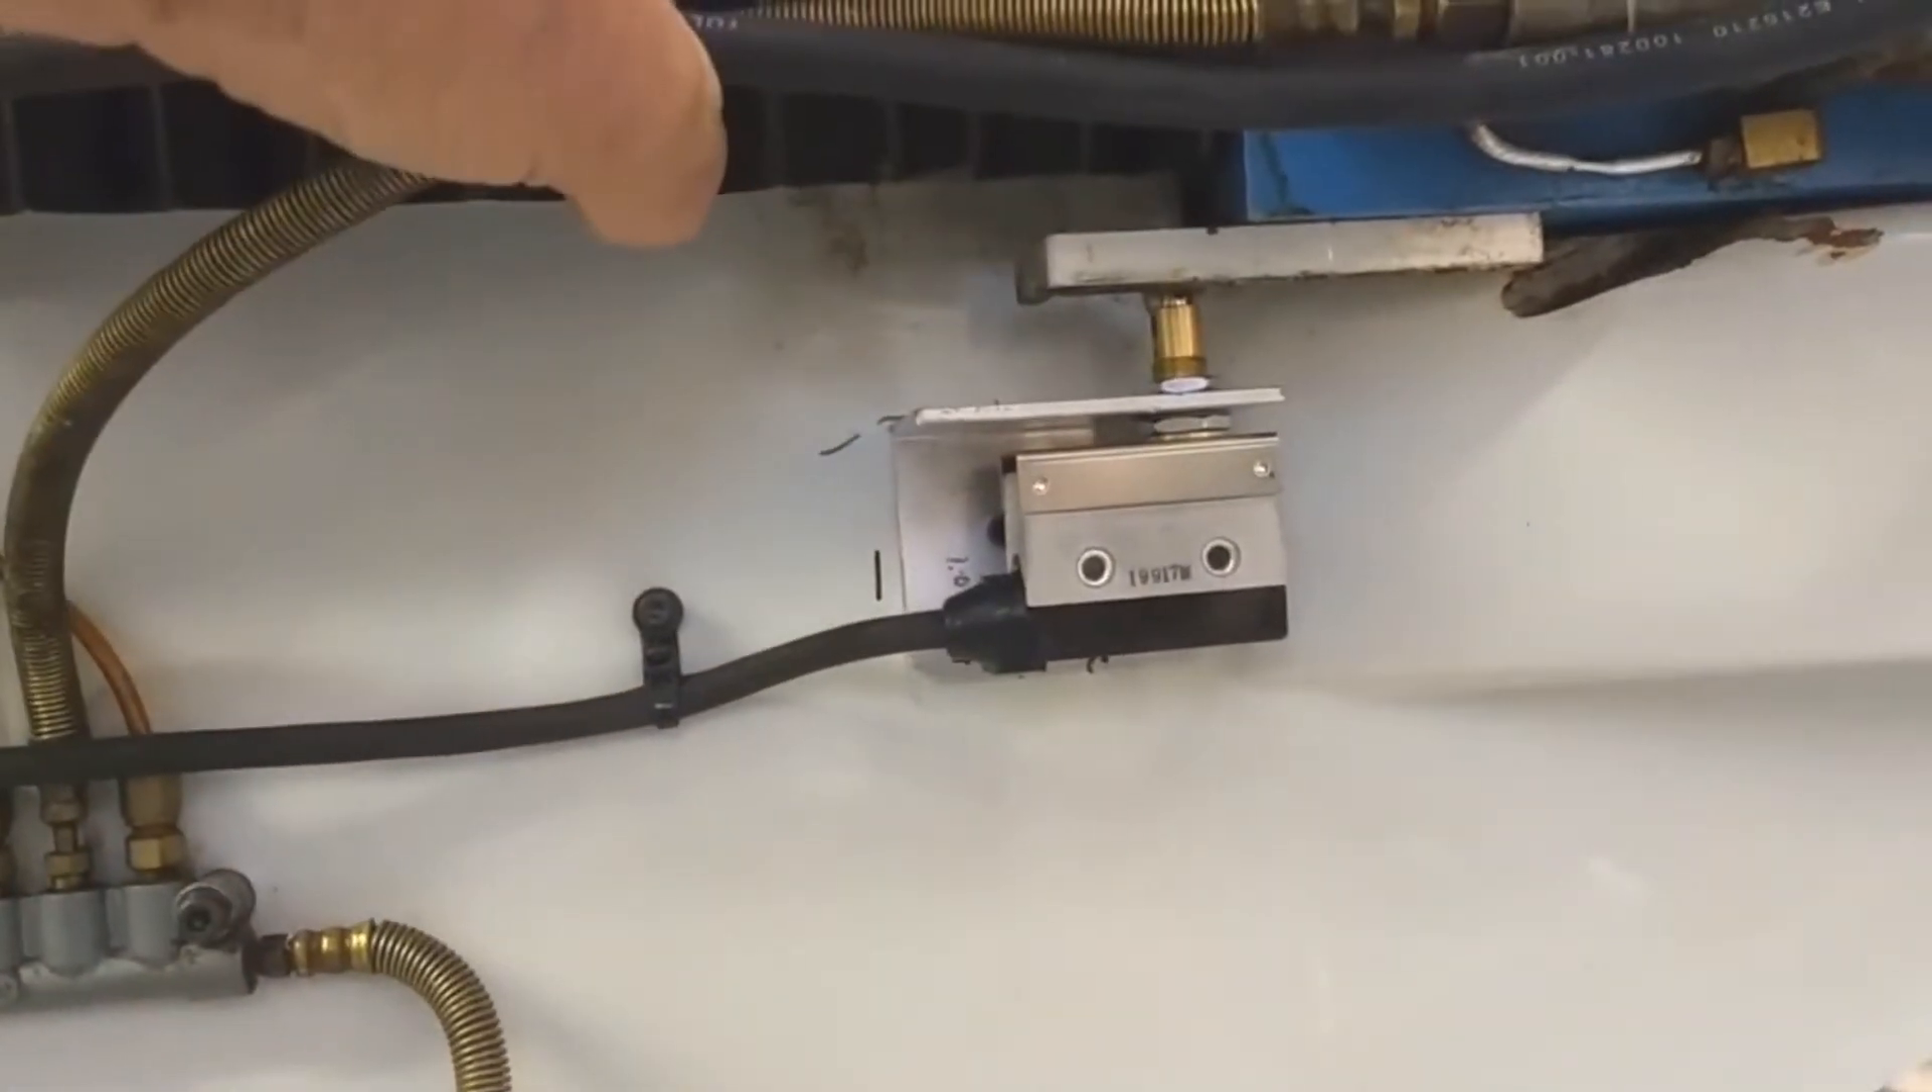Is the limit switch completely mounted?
Yes.